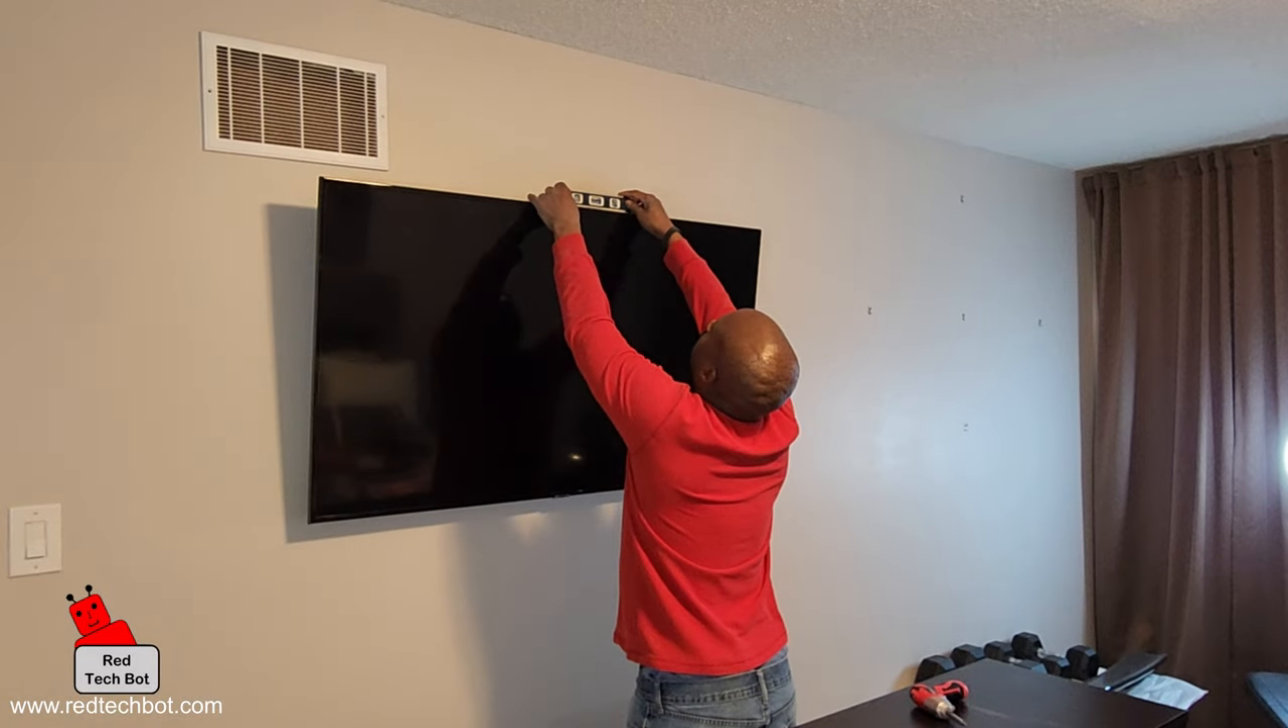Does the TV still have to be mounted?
No.